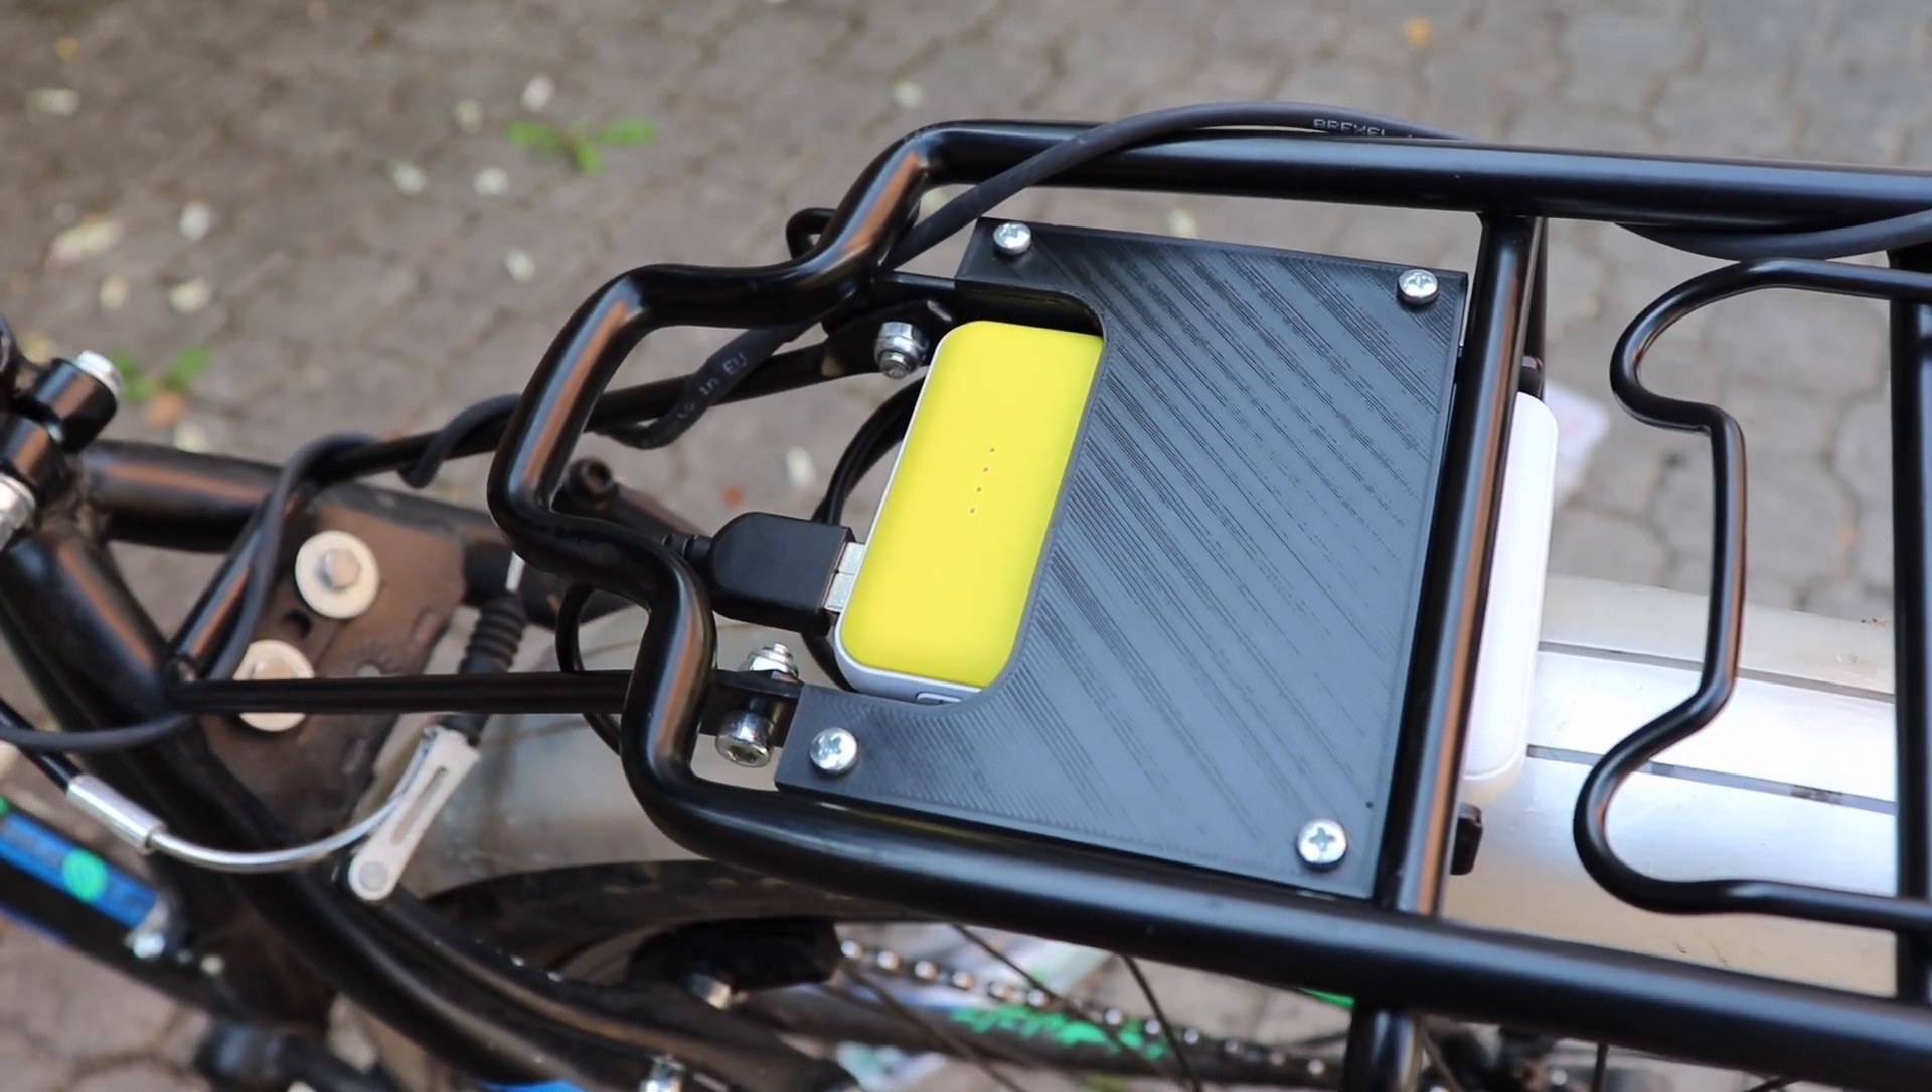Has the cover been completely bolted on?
Yes.